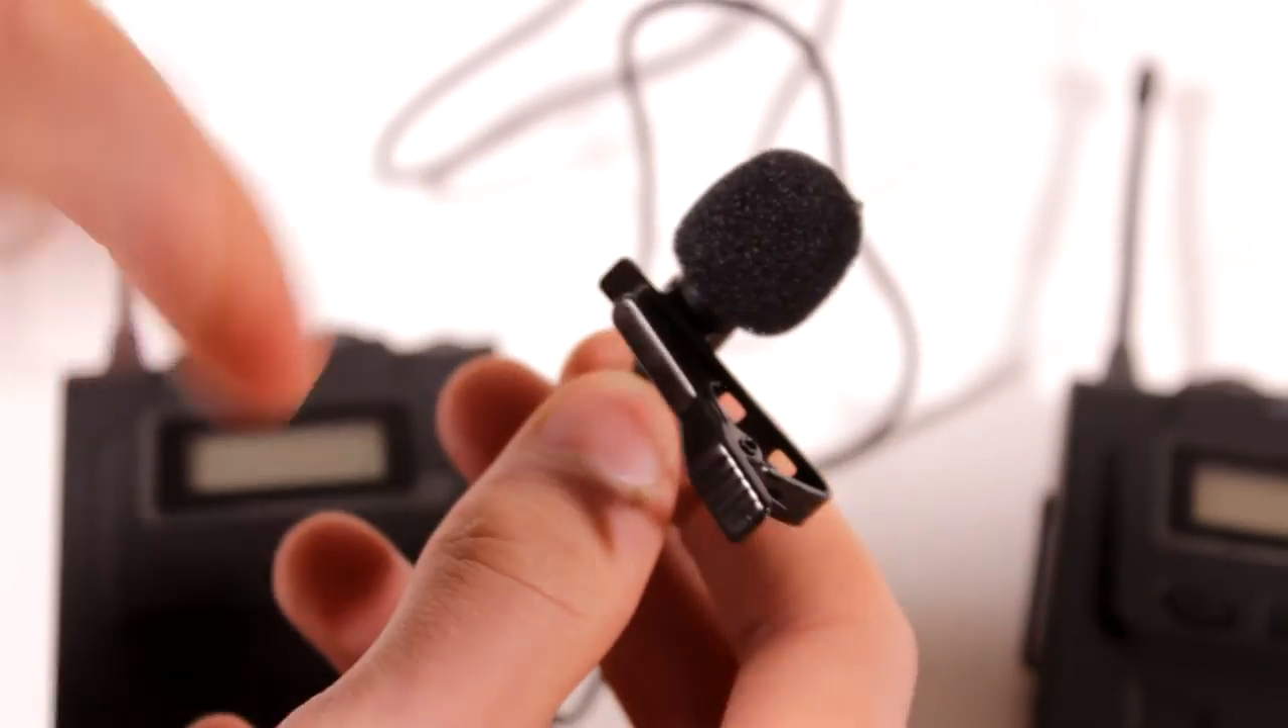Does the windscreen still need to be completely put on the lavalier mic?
No.